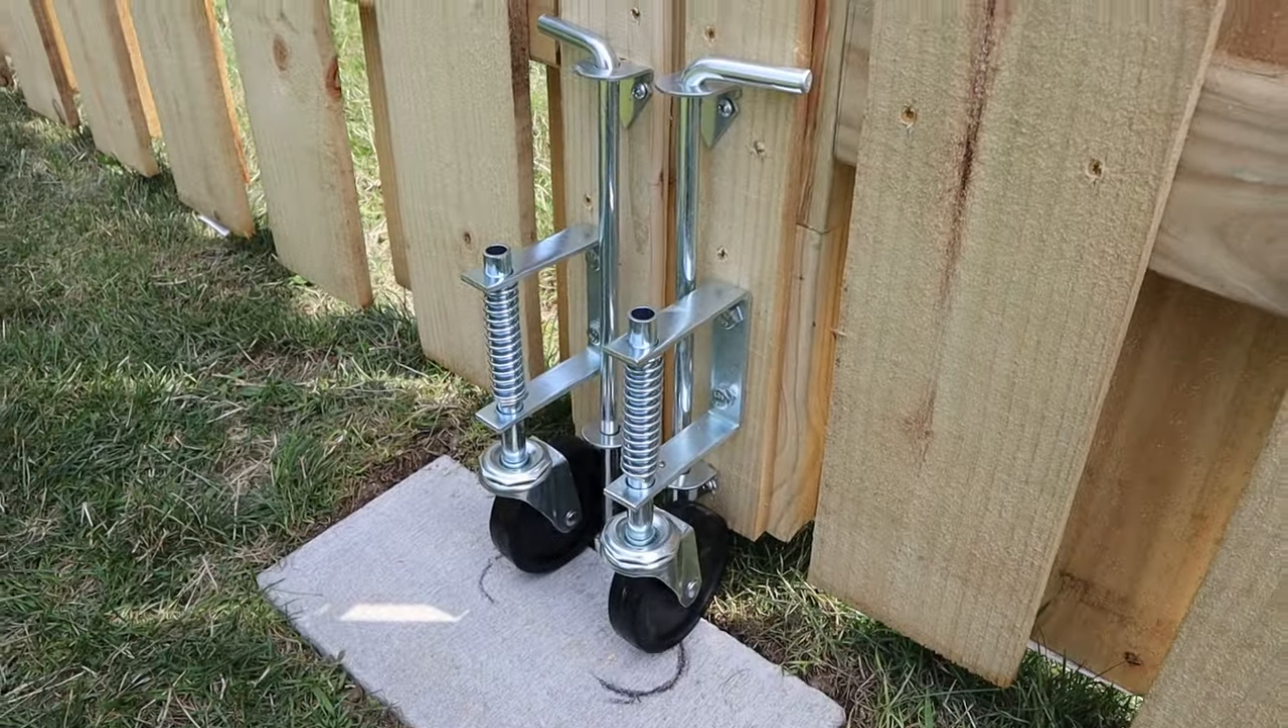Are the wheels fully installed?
Yes.